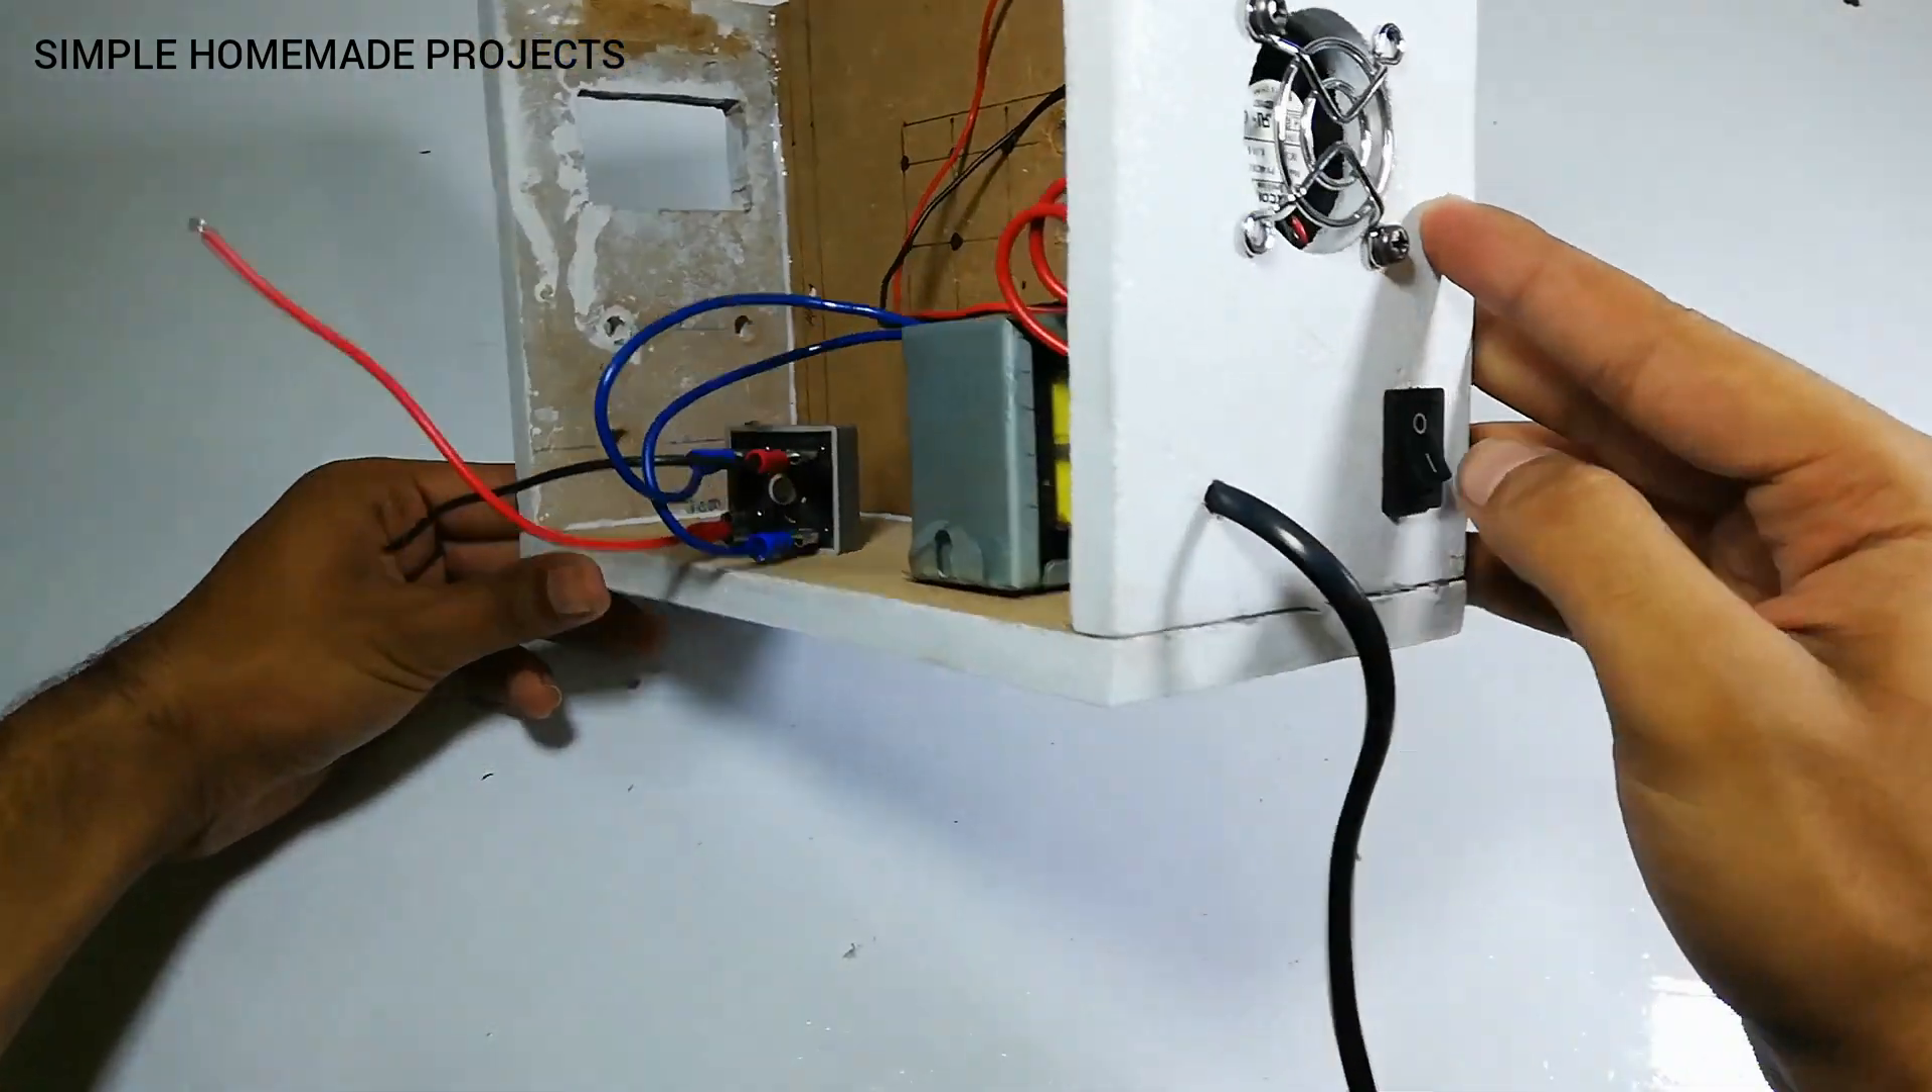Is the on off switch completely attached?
Yes.